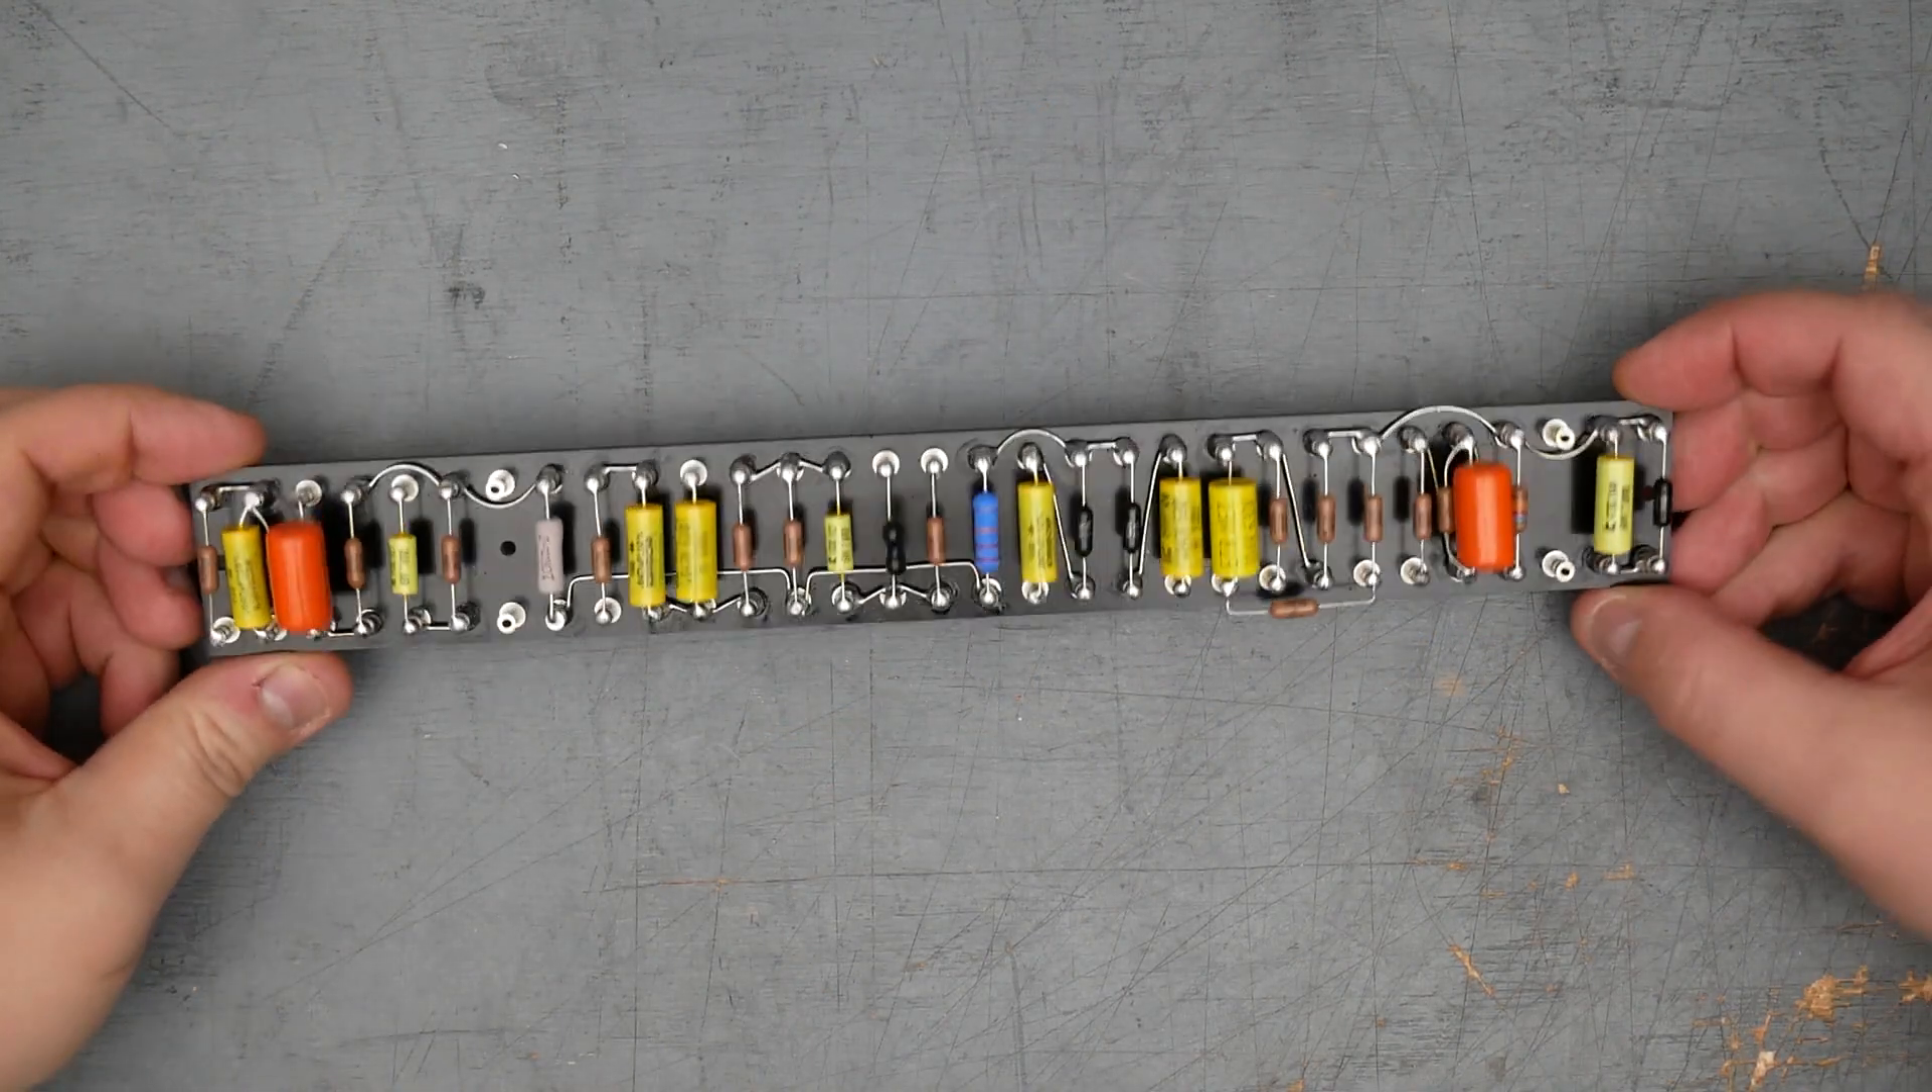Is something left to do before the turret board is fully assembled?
No.